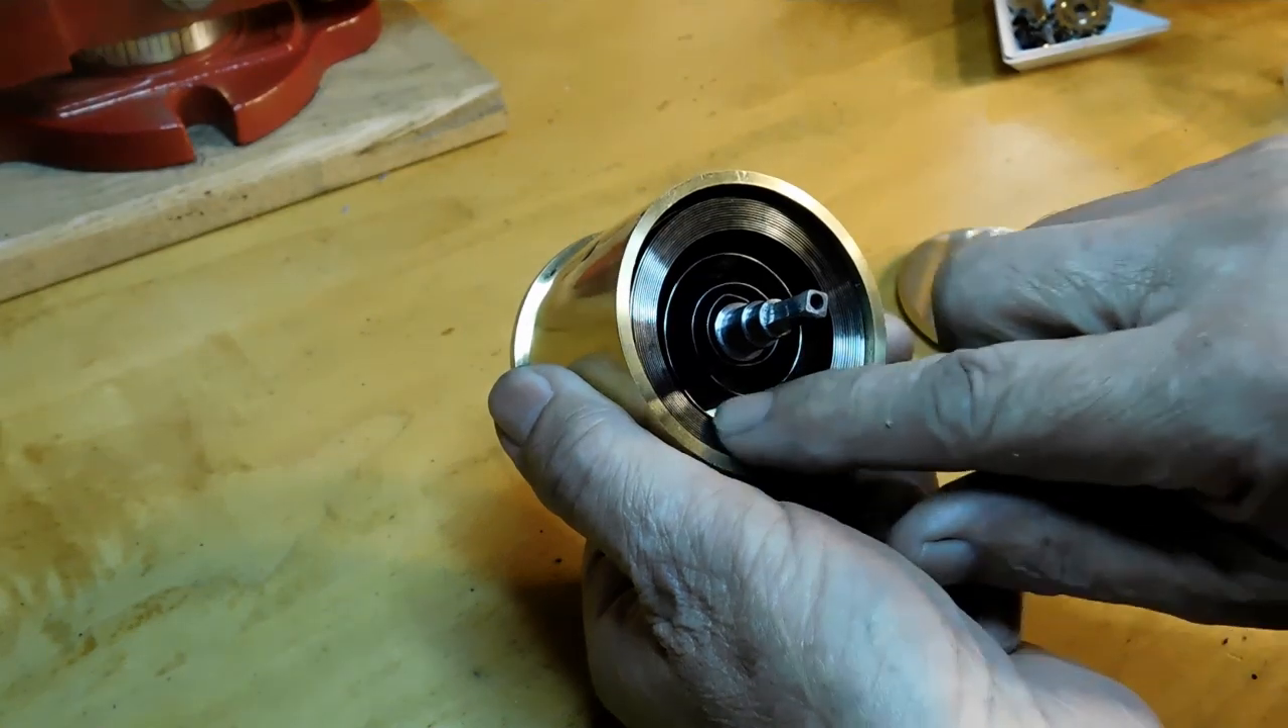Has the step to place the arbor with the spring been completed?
Yes.